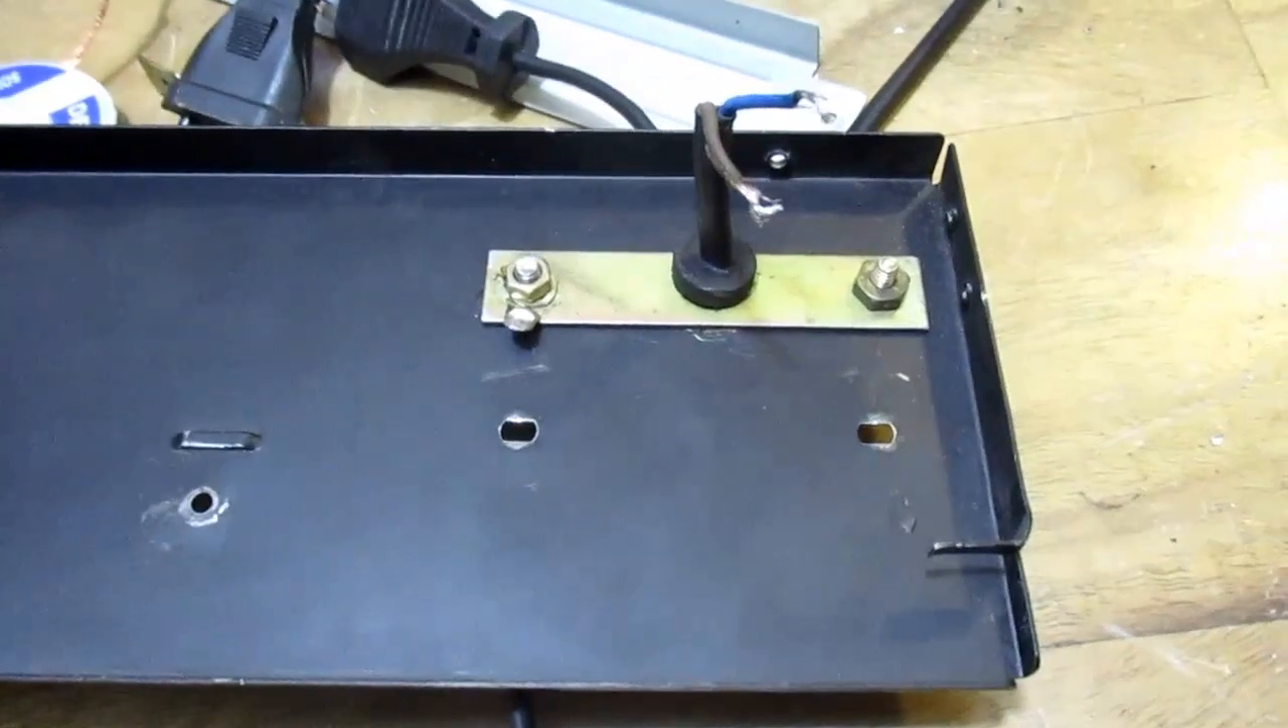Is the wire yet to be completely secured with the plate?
No.